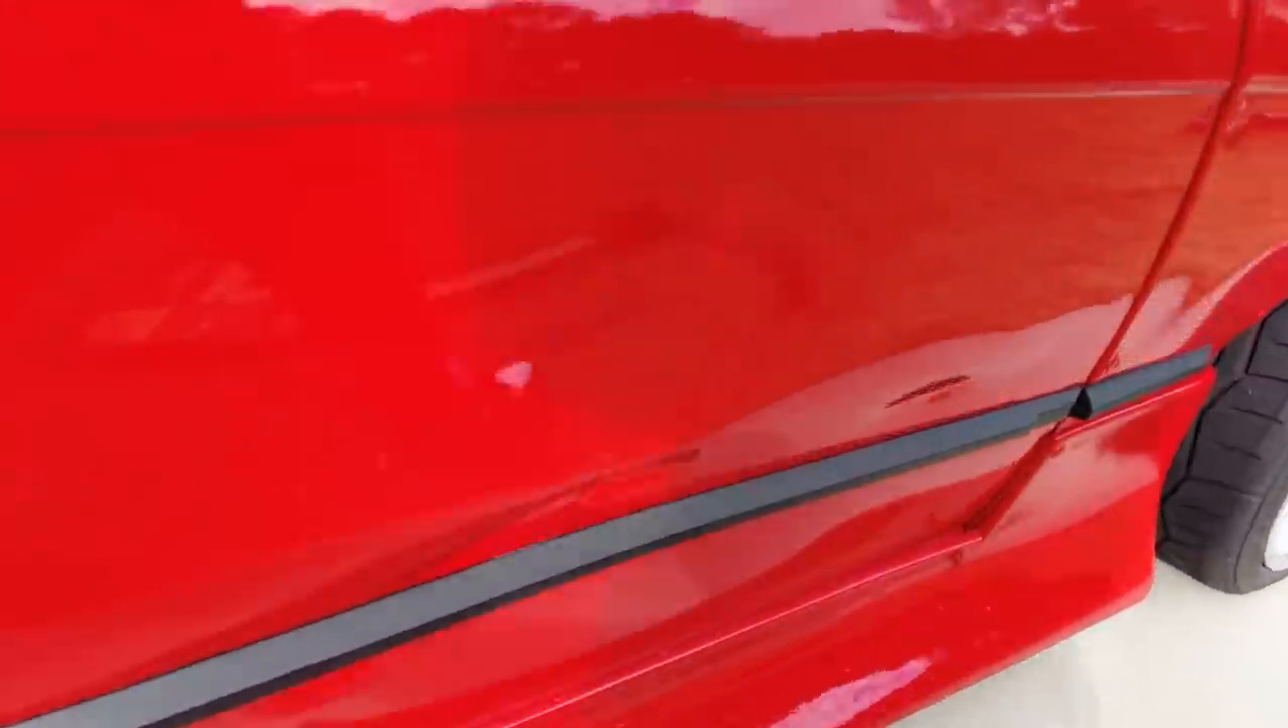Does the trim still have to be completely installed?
No.